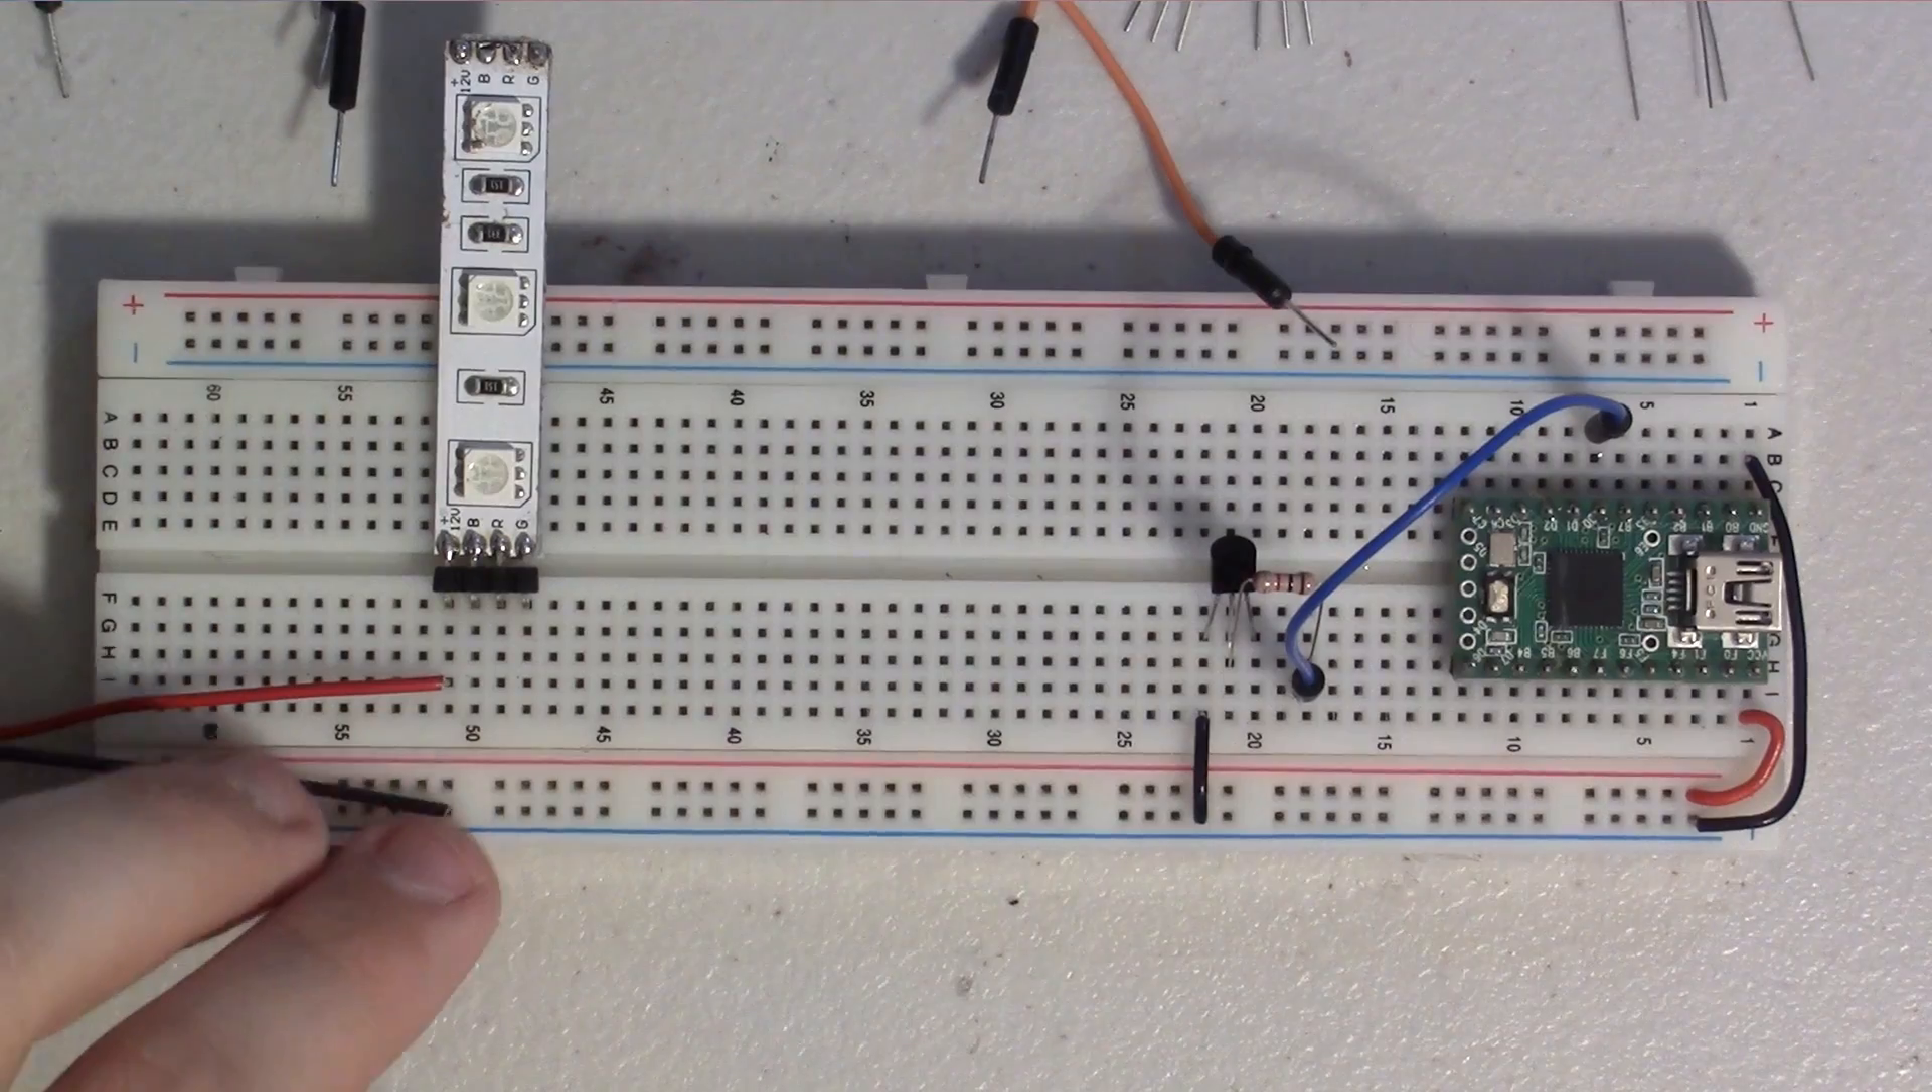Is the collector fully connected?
No.